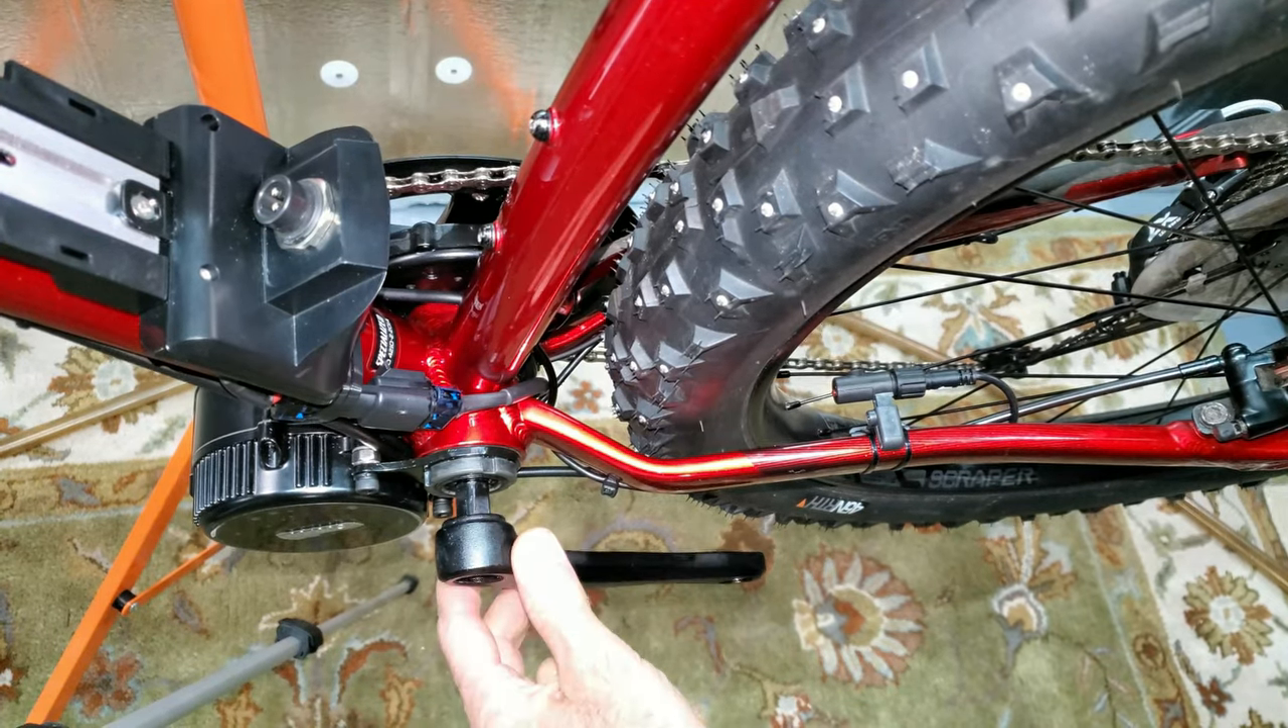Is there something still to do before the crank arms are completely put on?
Yes.